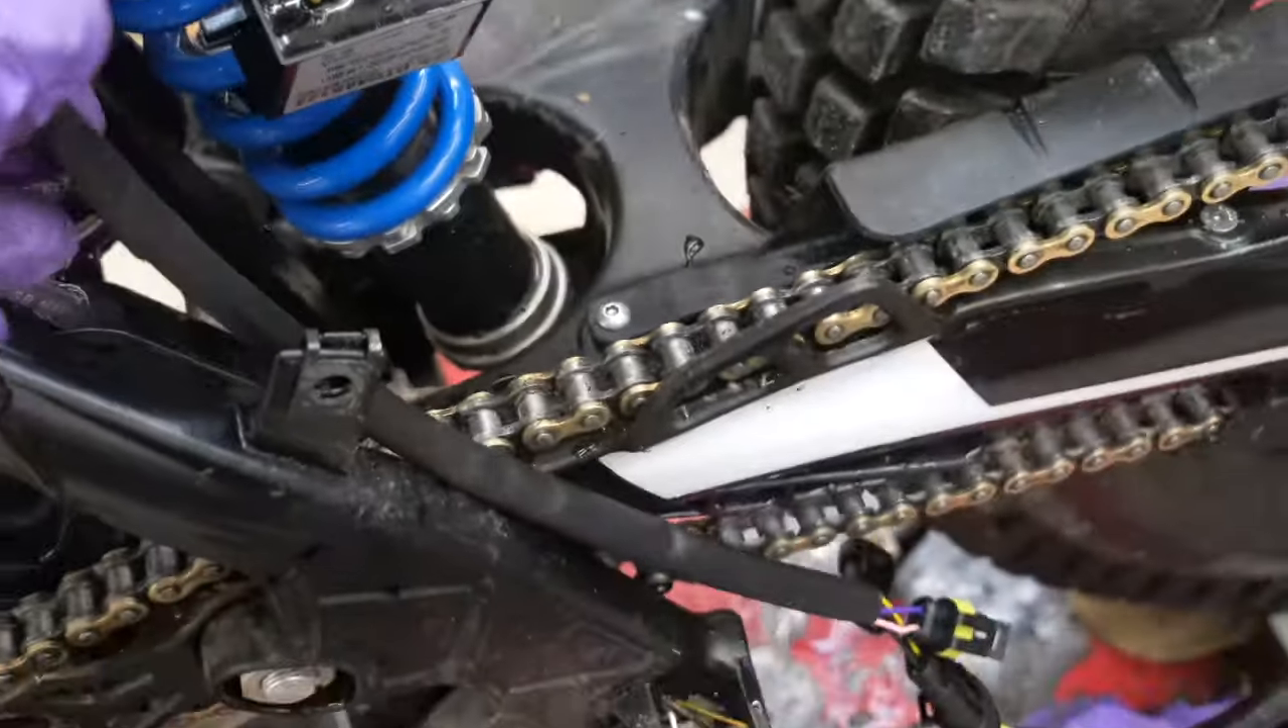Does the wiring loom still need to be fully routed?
Yes.